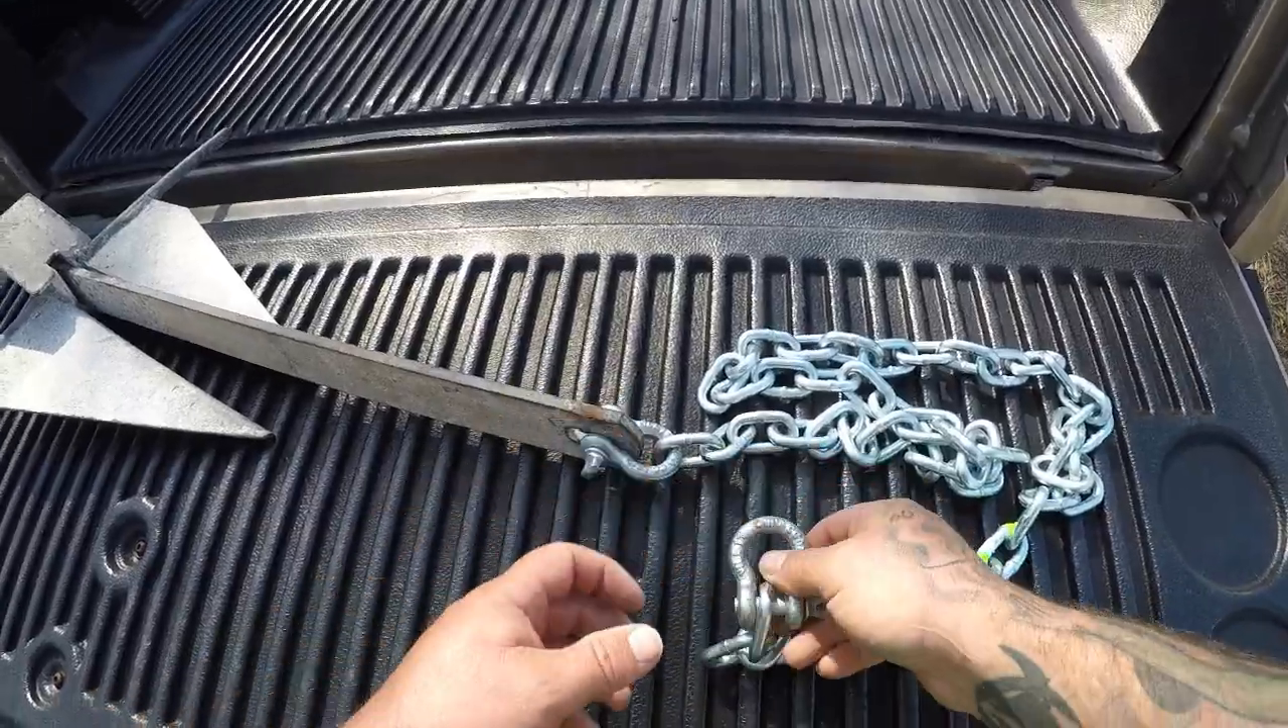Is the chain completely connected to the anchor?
Yes.